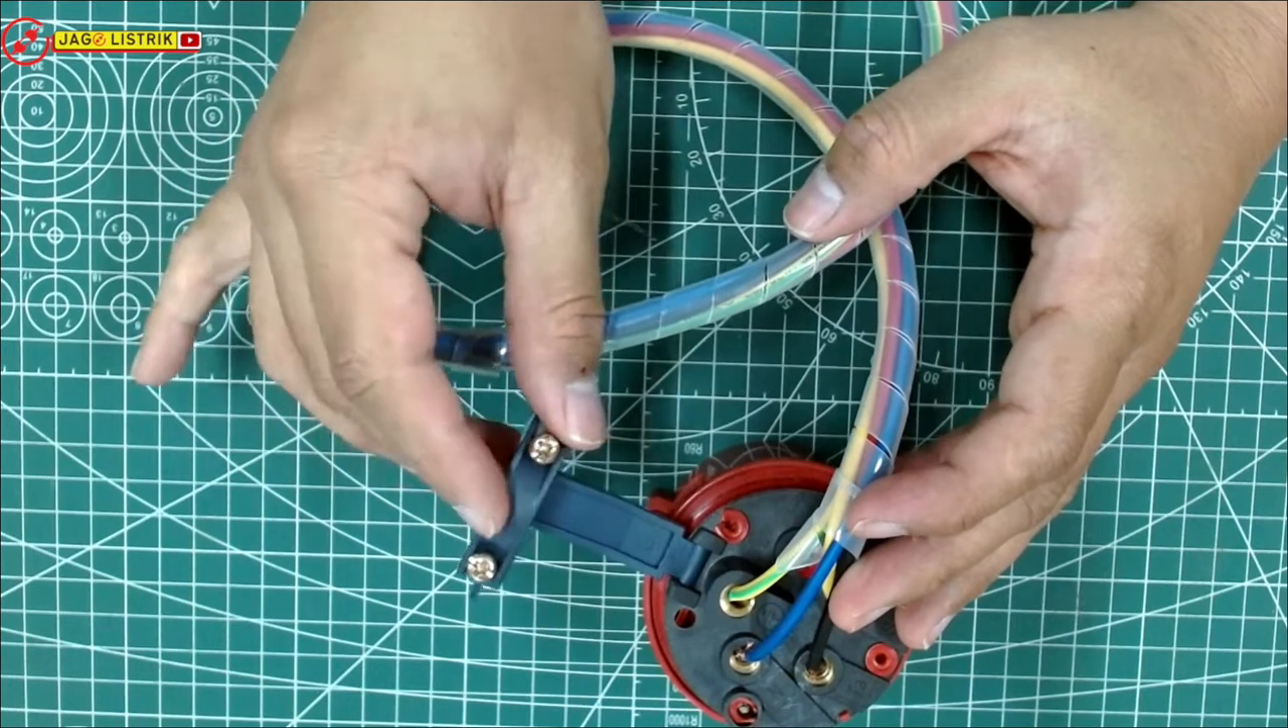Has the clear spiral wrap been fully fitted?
Yes.